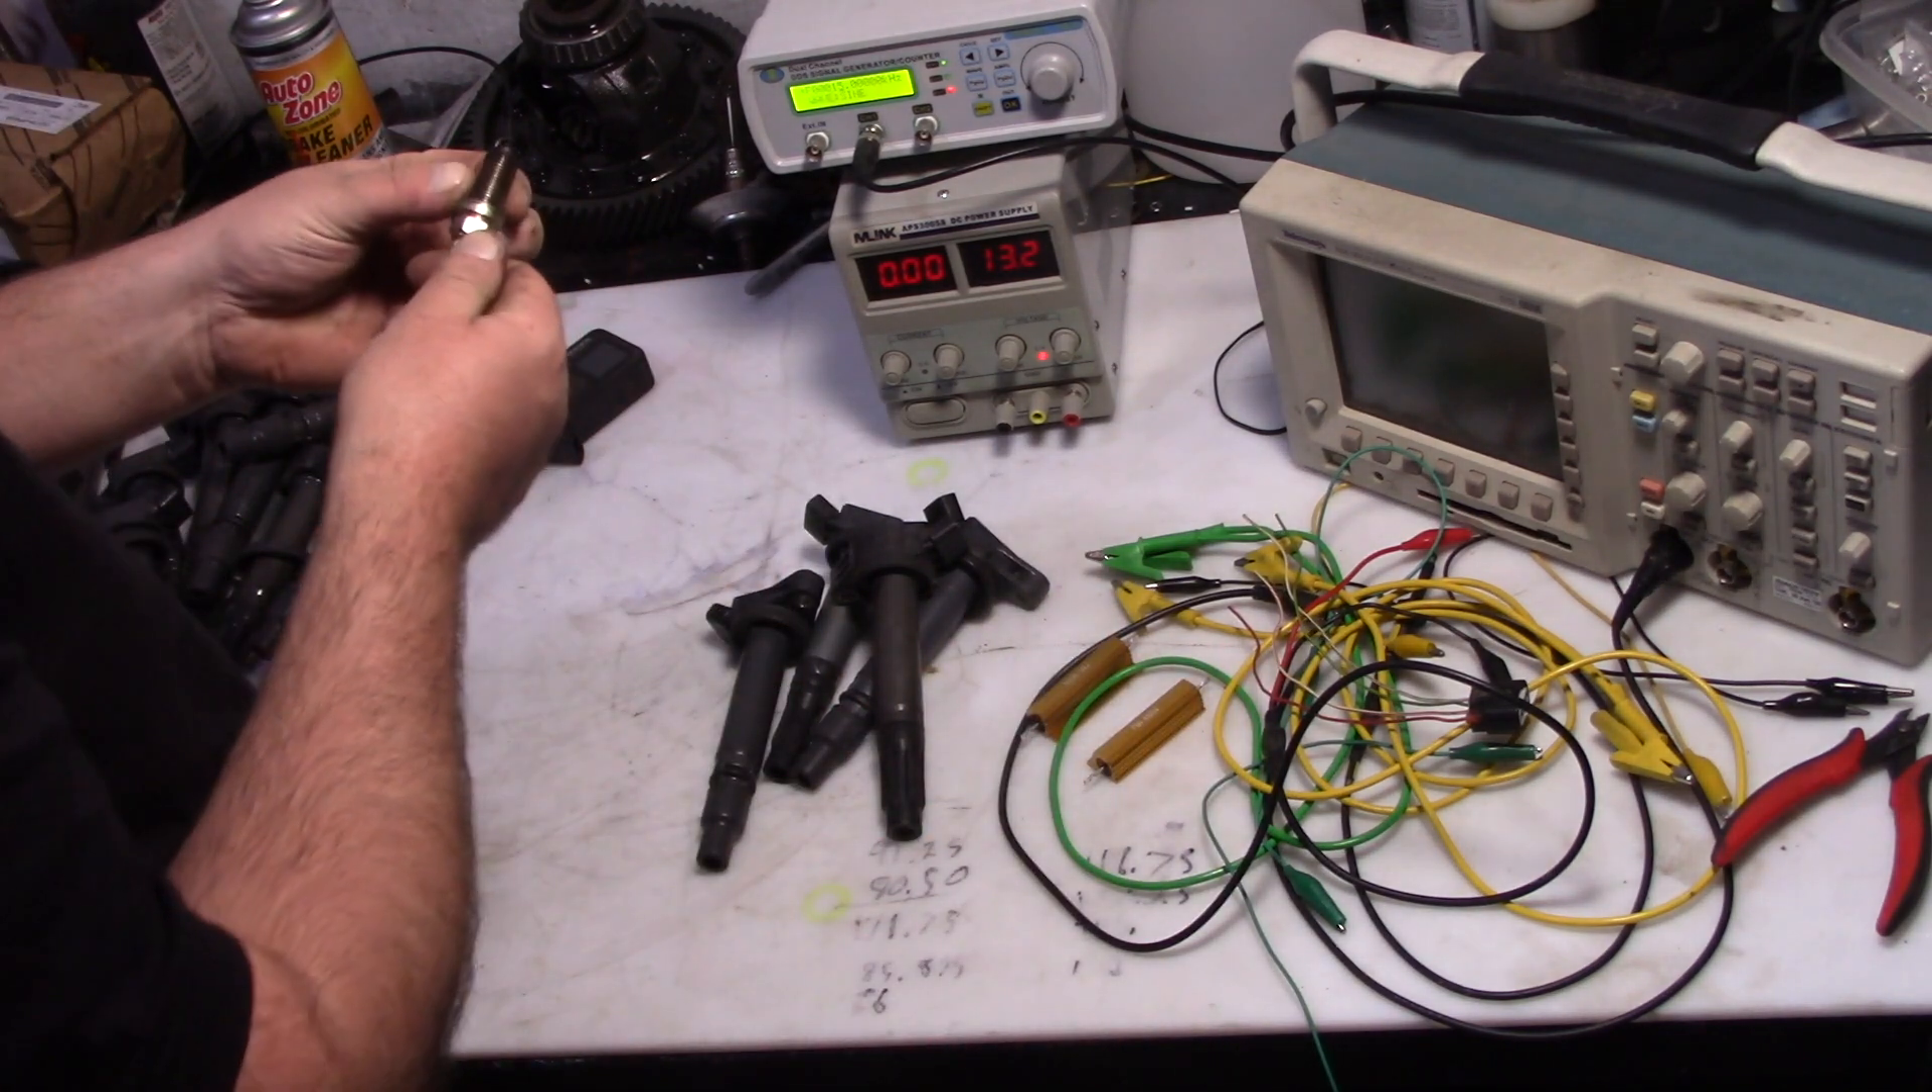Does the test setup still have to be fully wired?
Yes.